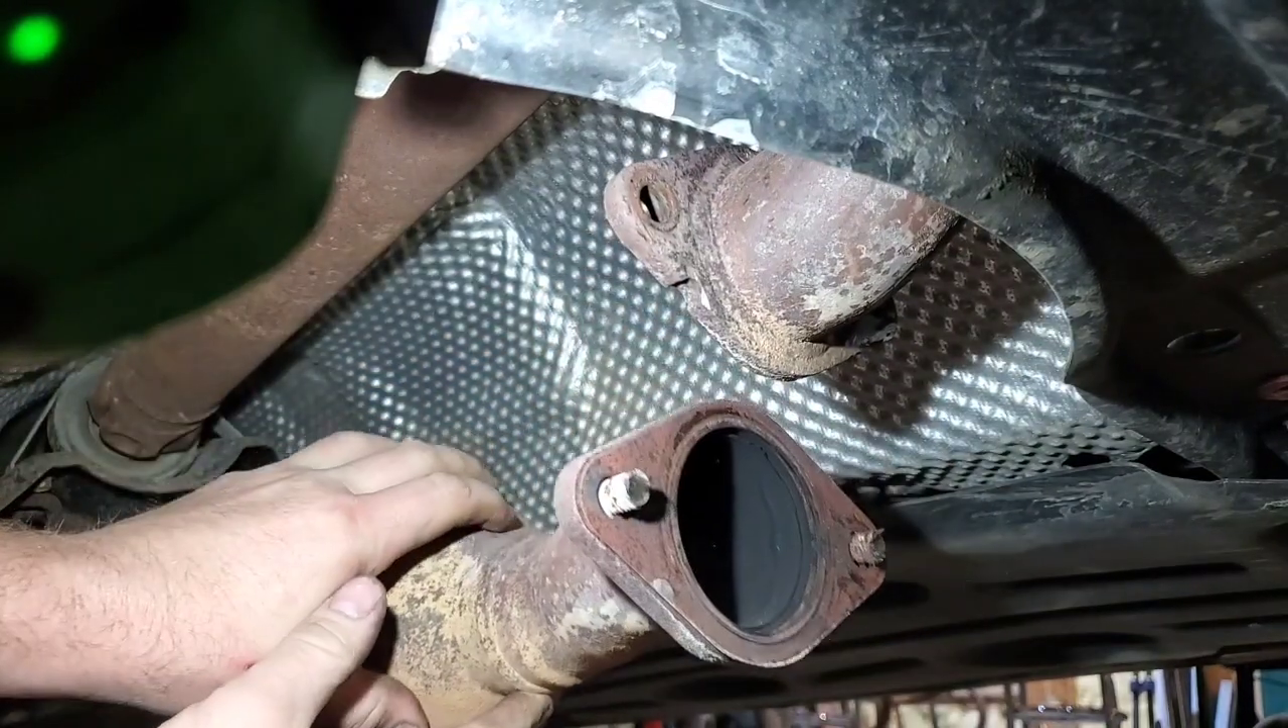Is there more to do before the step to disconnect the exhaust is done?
No.